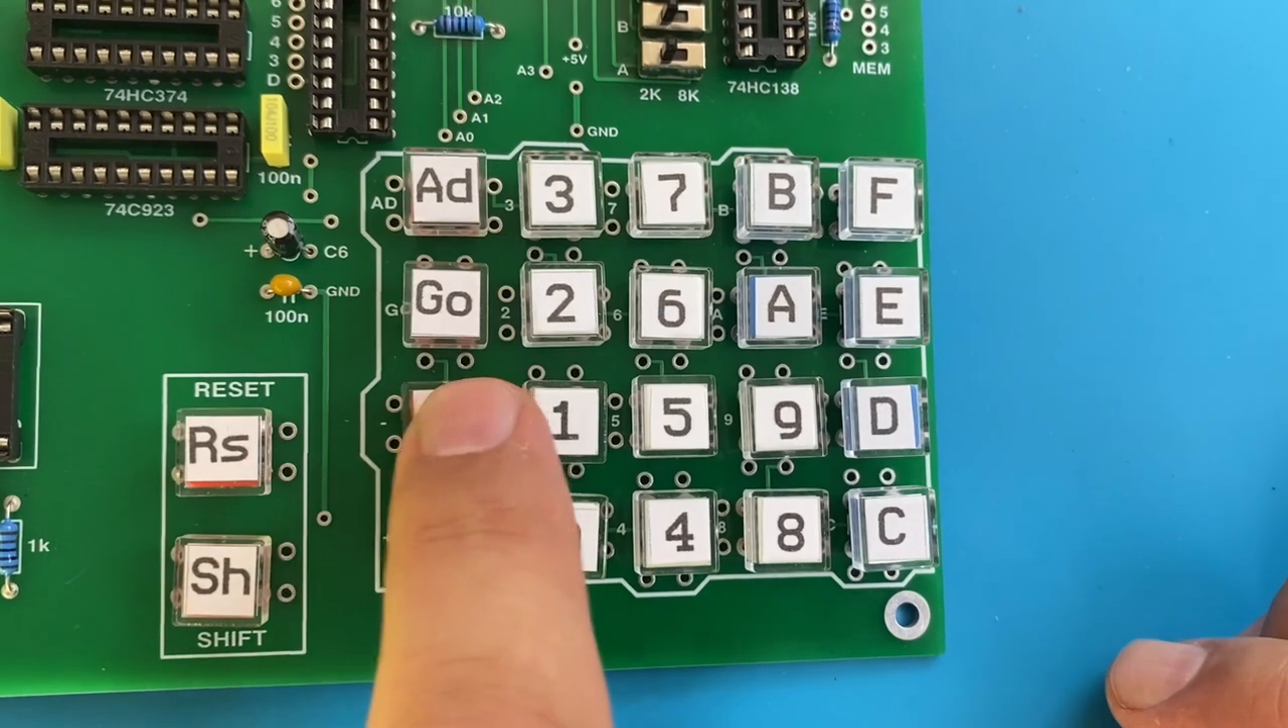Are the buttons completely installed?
Yes.